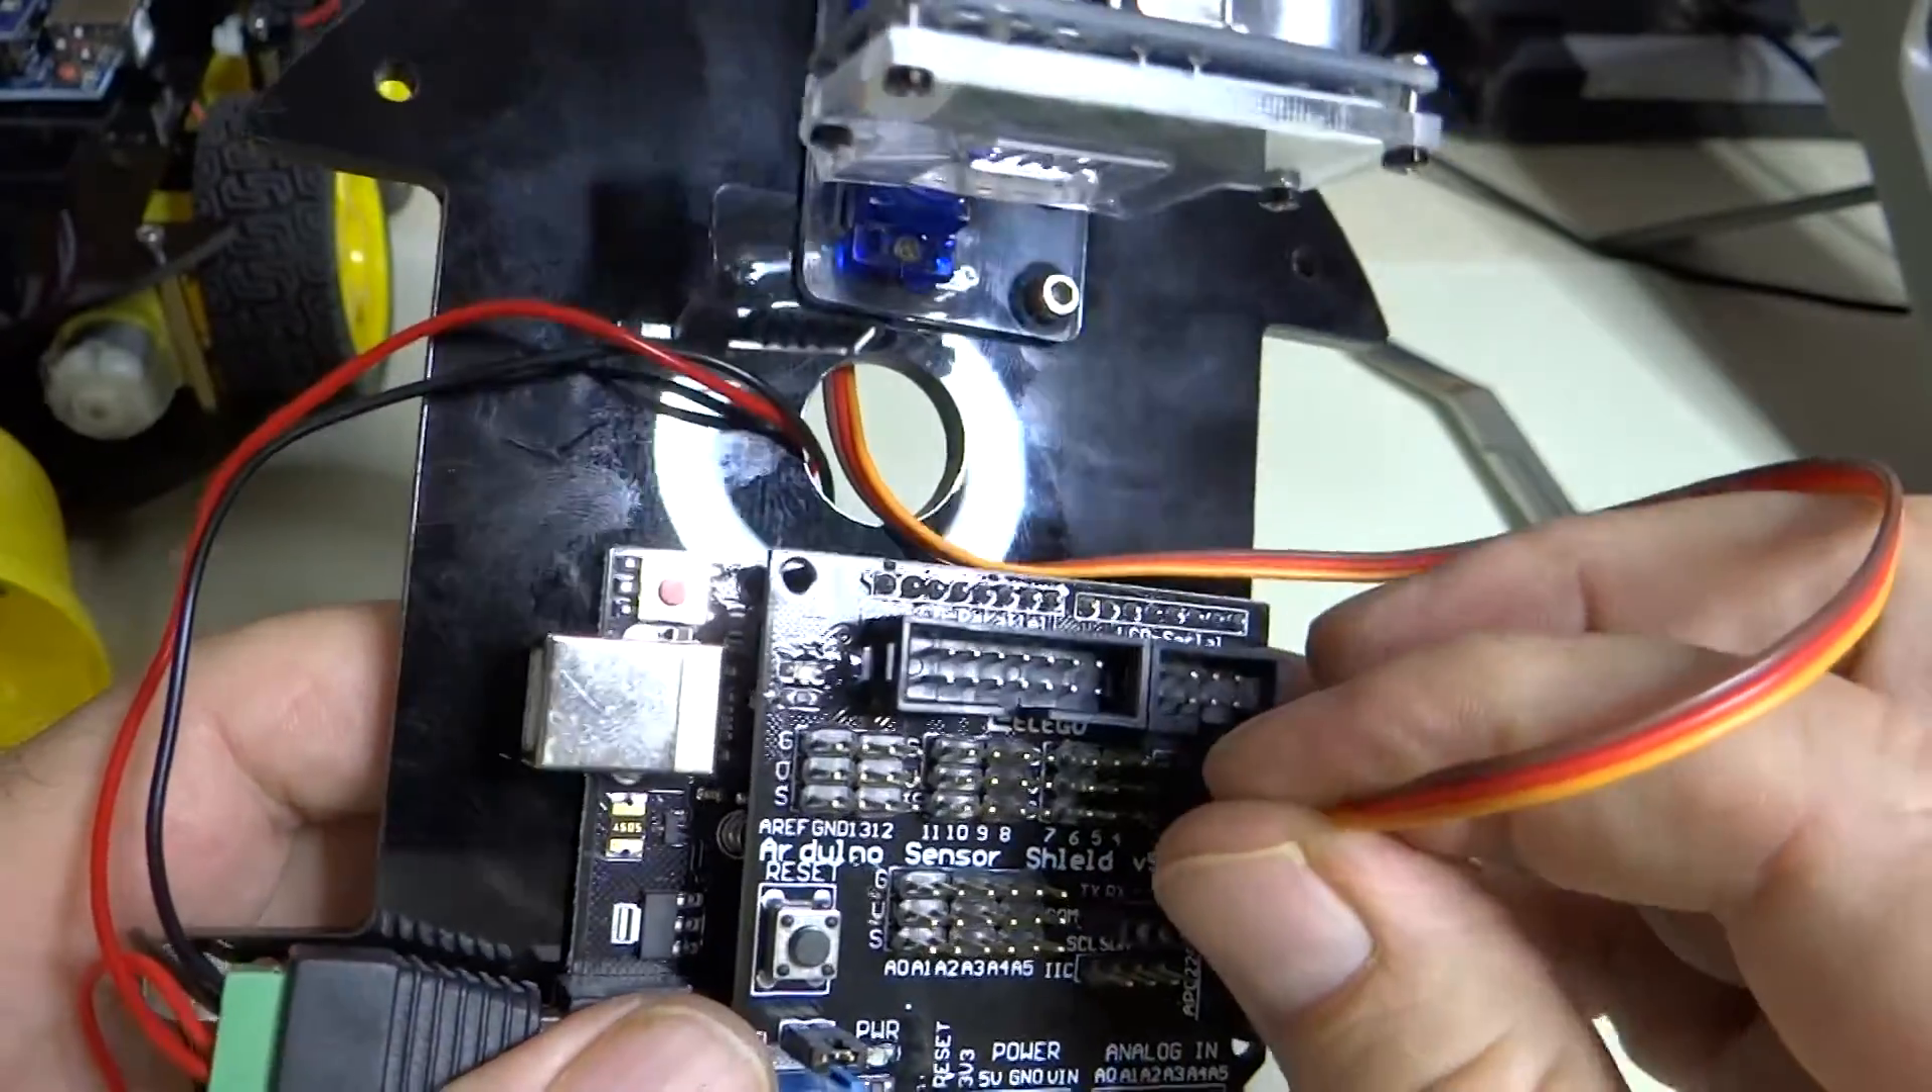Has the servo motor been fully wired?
No.